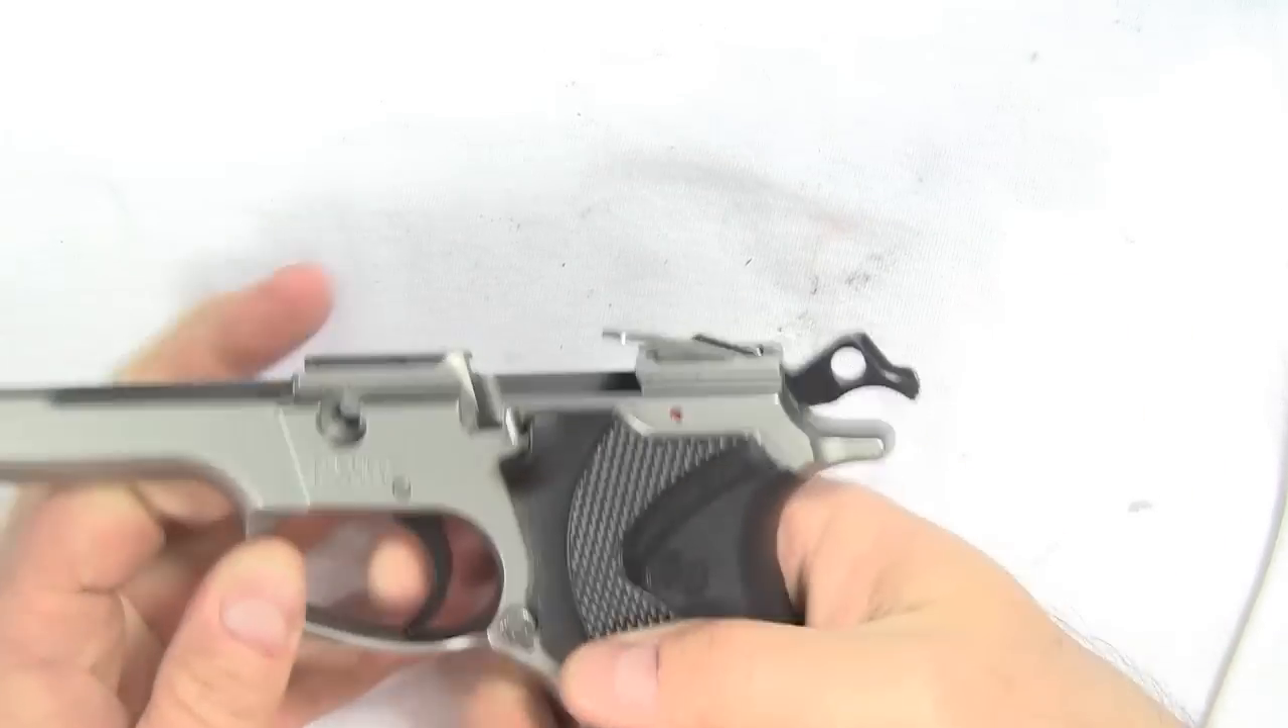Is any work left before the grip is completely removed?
Yes.